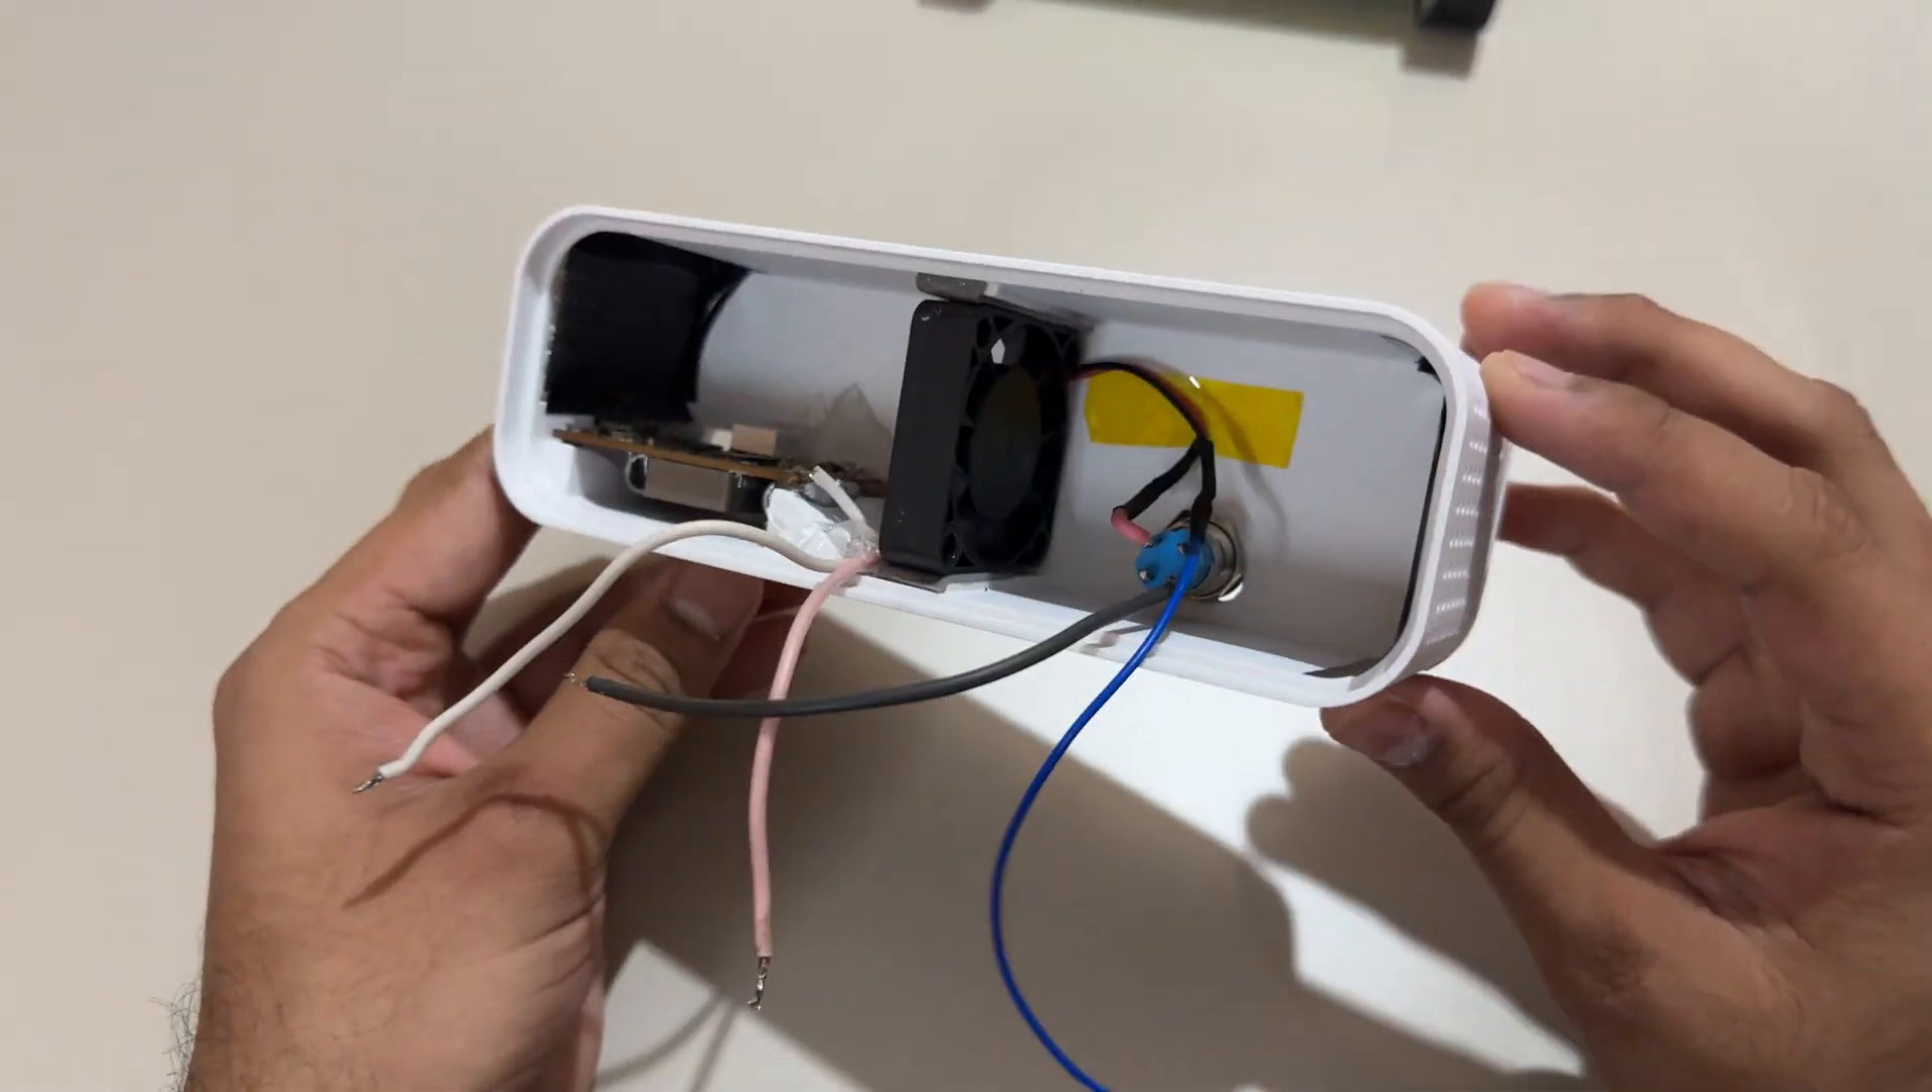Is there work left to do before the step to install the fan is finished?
No.